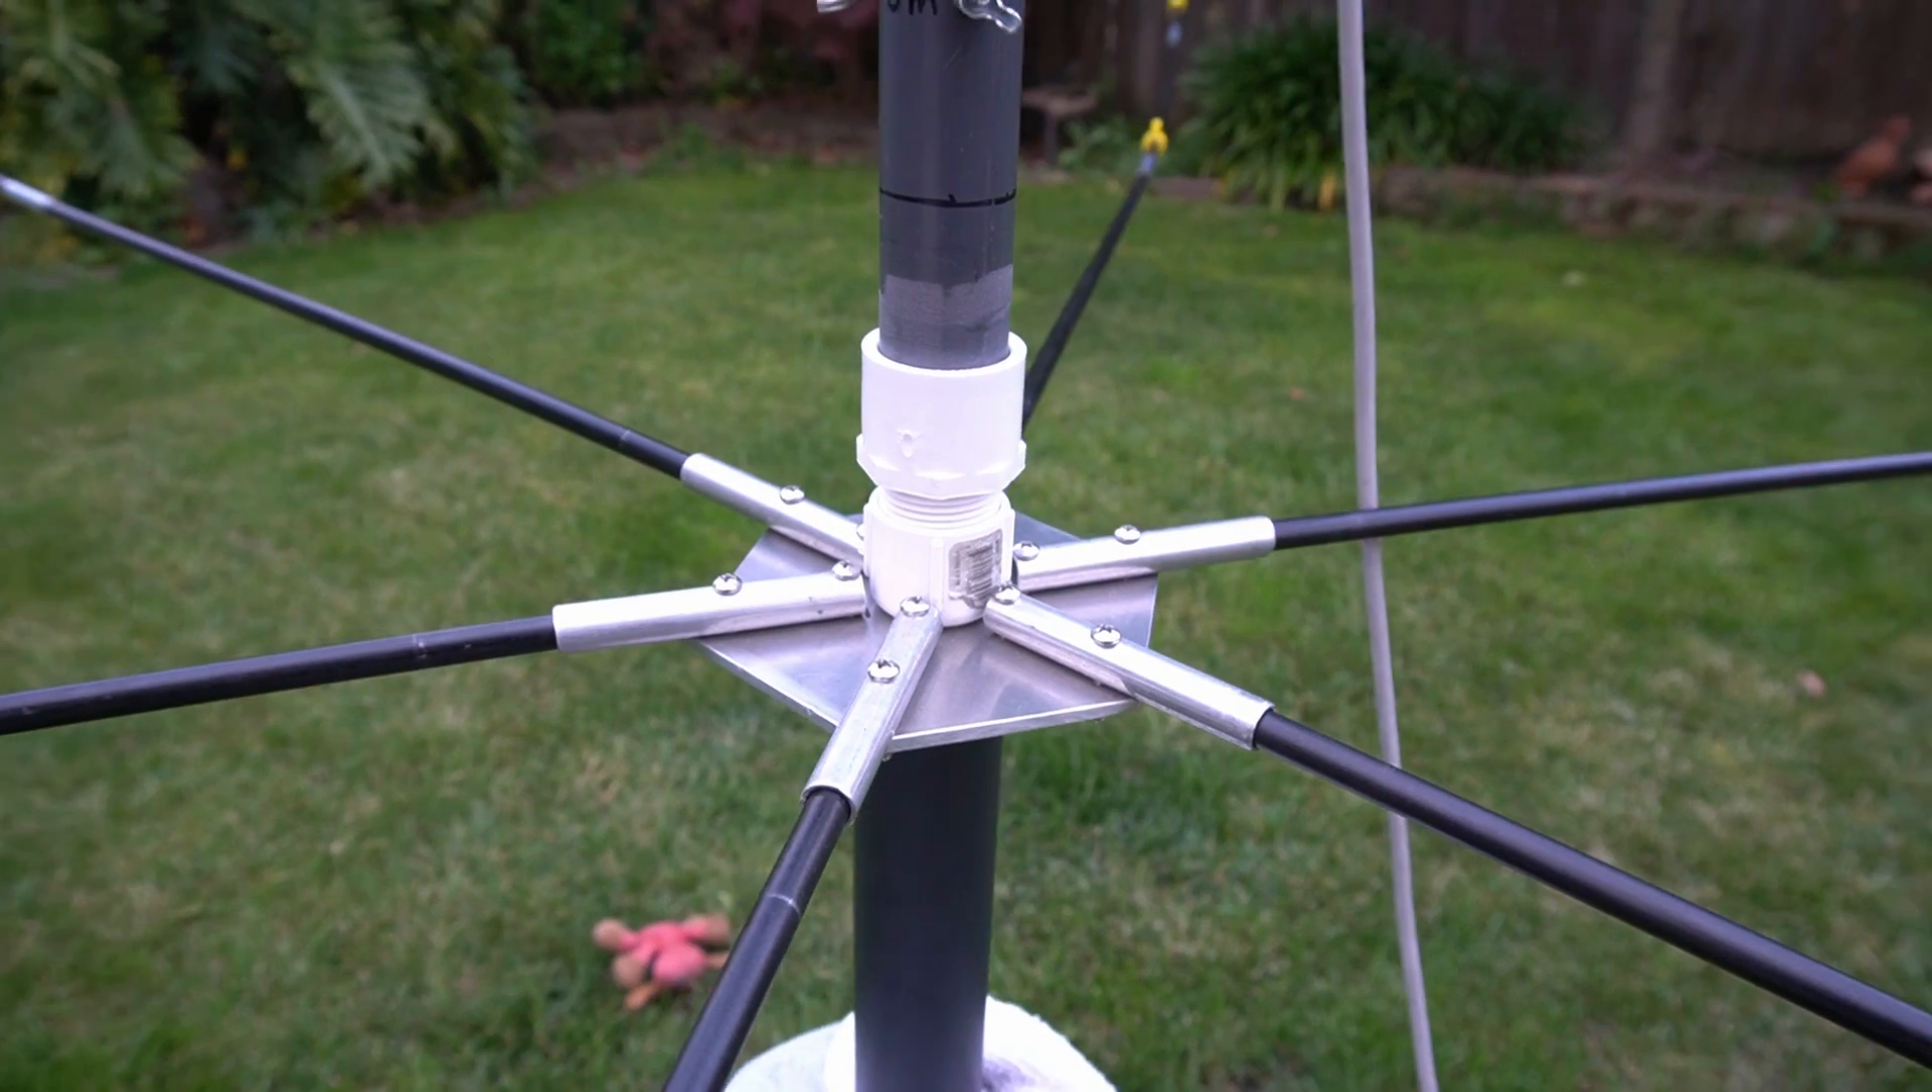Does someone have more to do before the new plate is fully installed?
No.